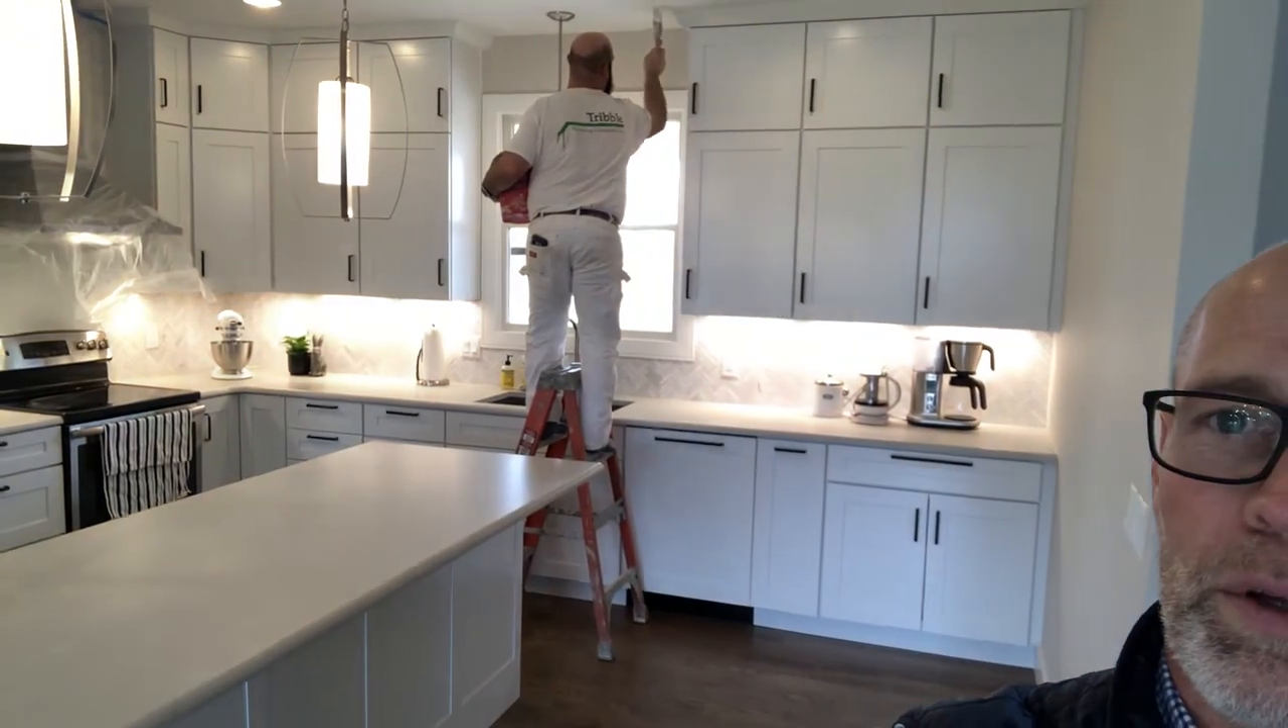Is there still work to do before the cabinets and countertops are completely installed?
No.